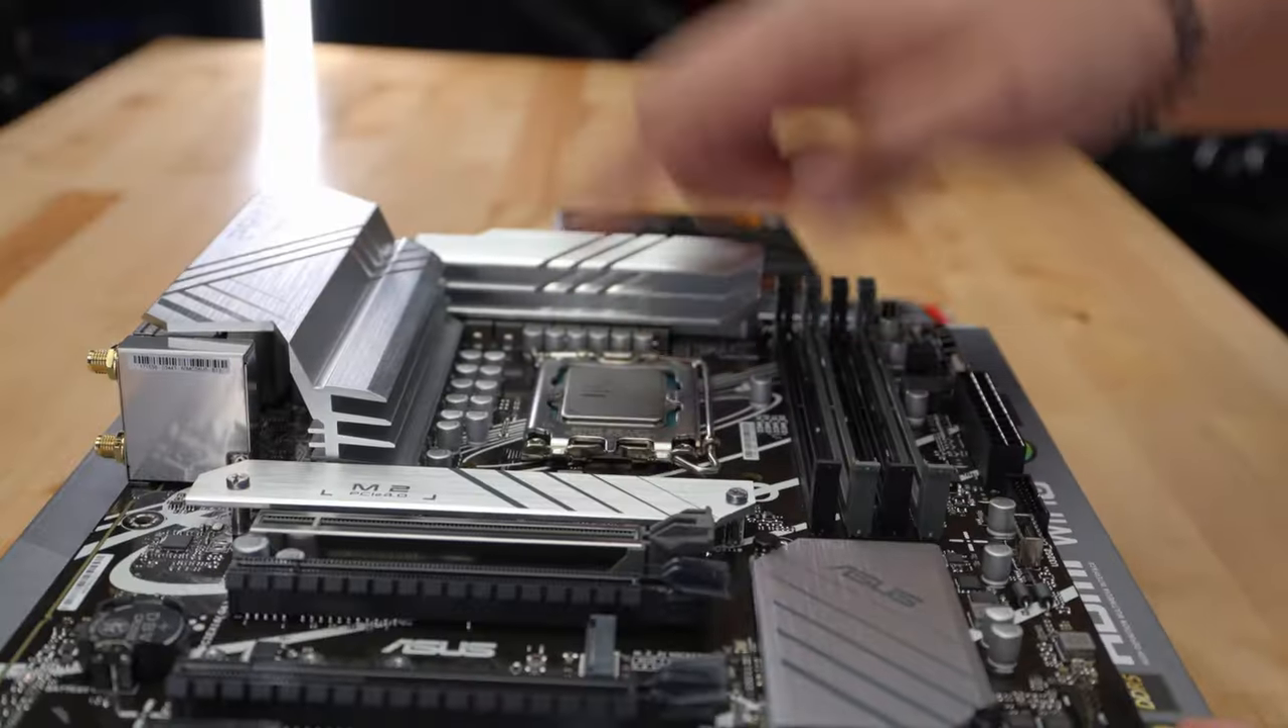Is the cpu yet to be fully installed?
No.